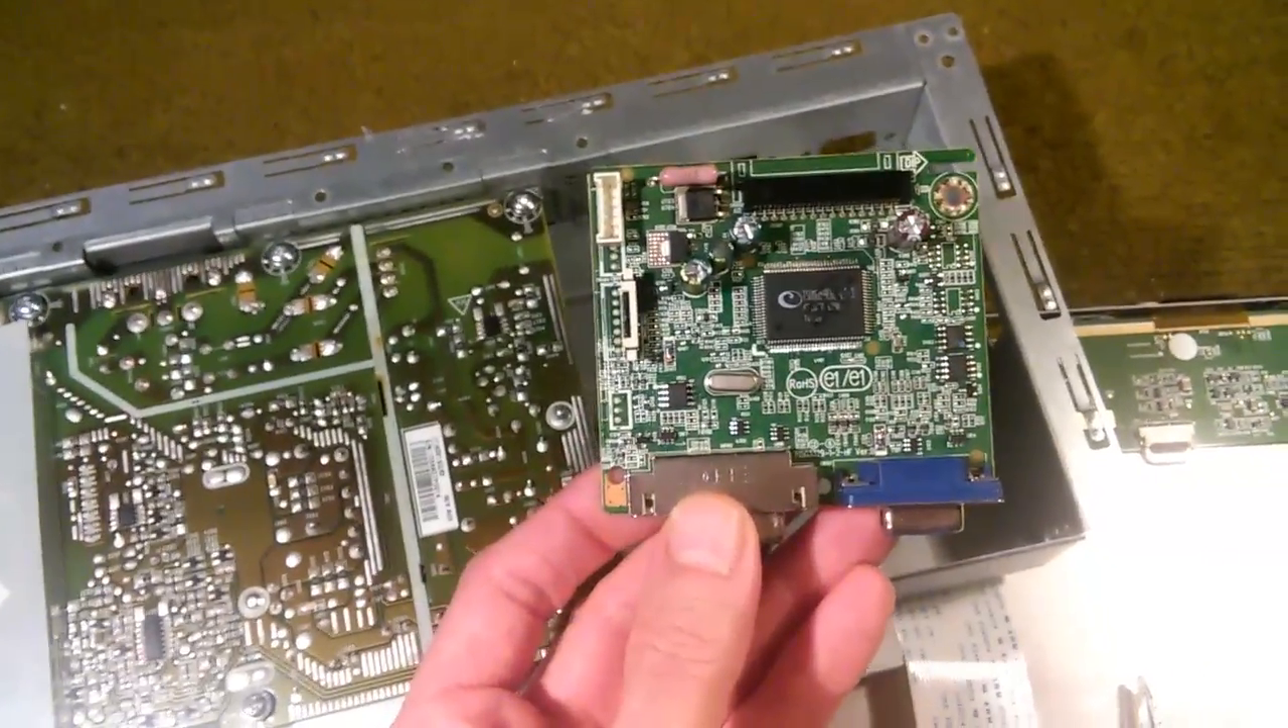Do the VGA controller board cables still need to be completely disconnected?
No.